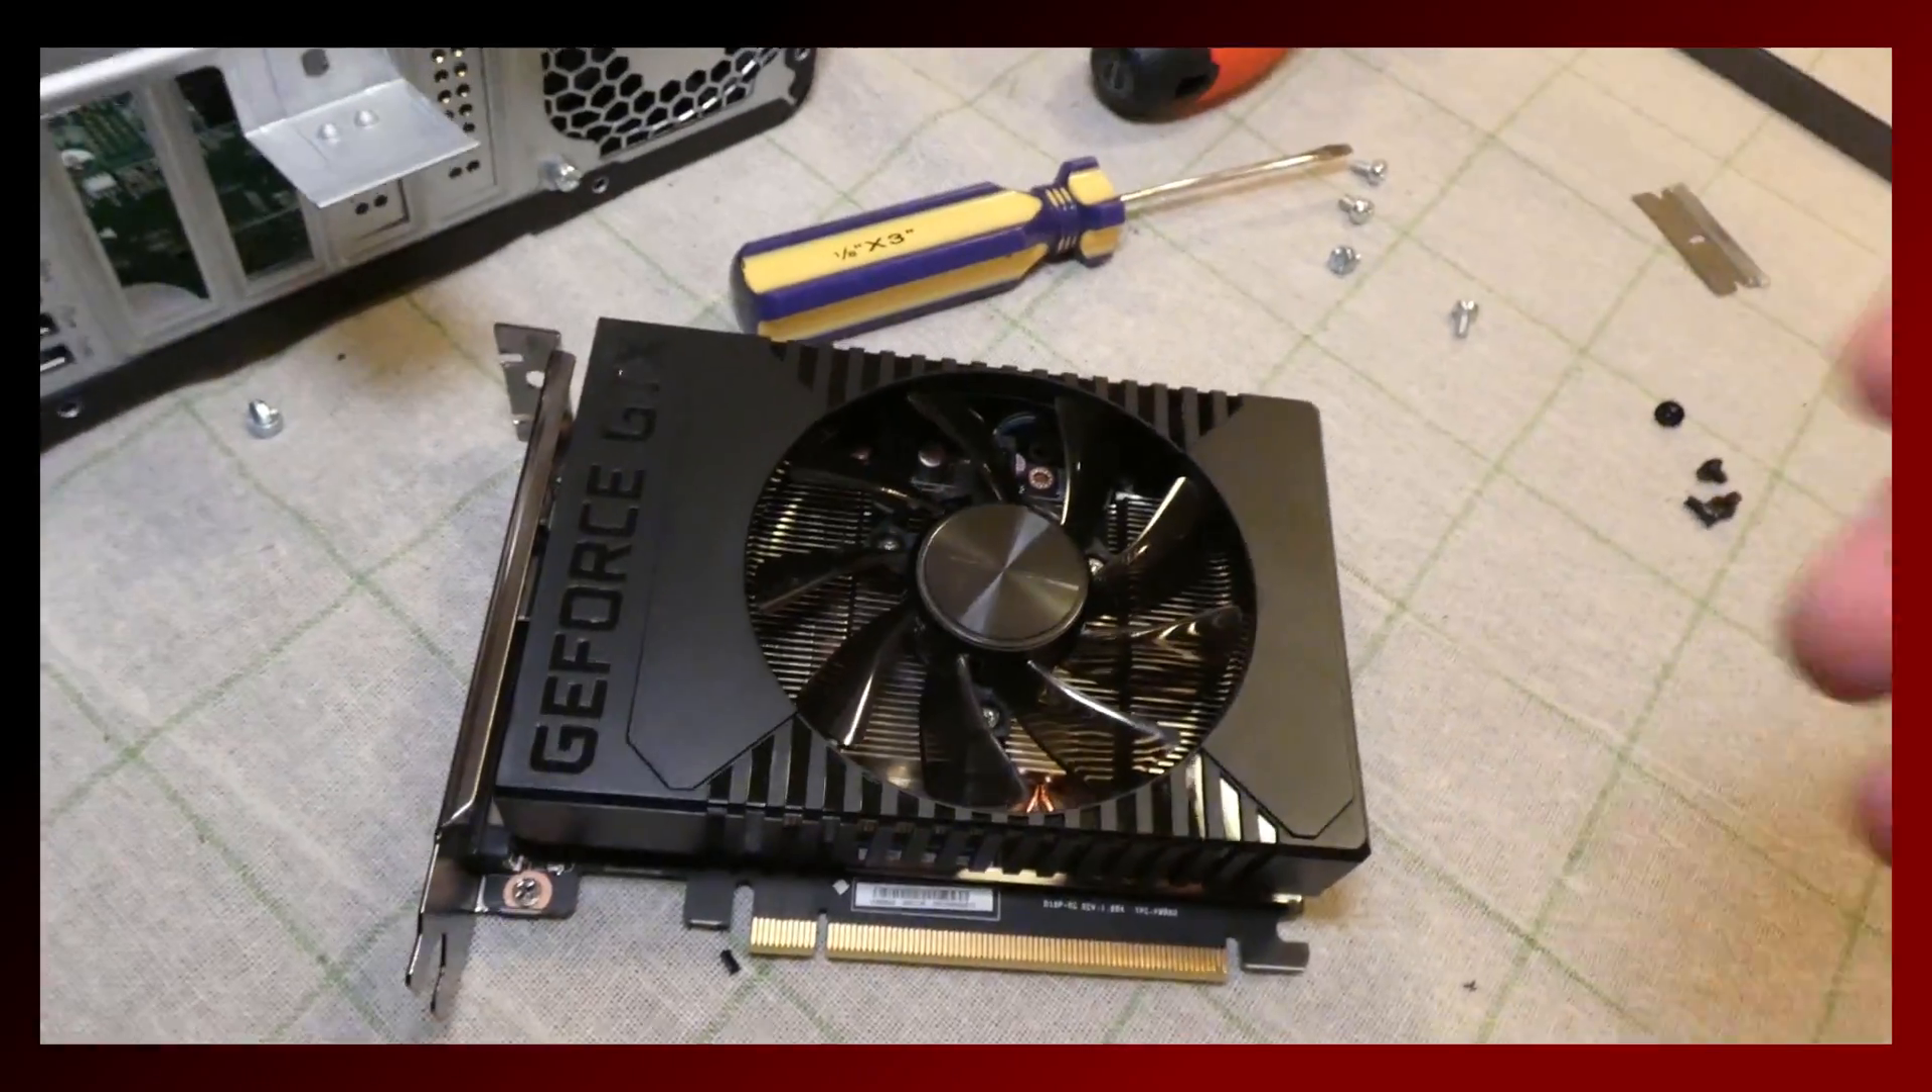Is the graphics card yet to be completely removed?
No.